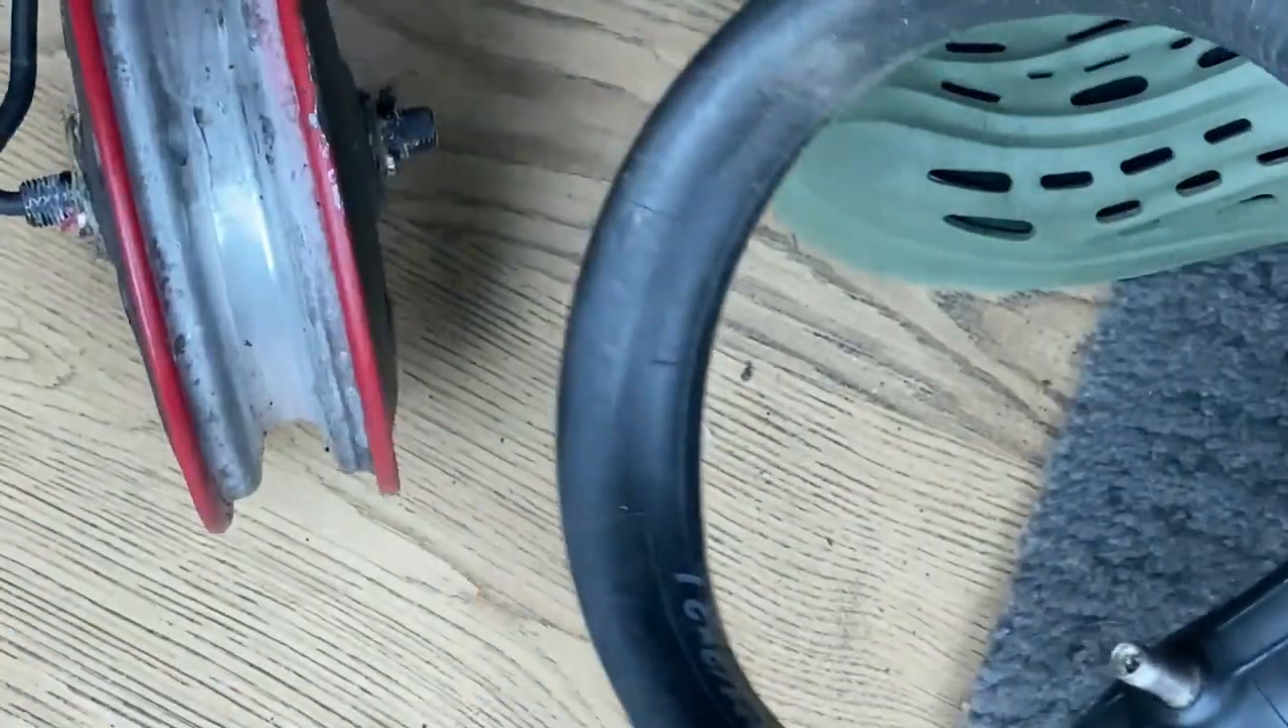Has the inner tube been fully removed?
Yes.